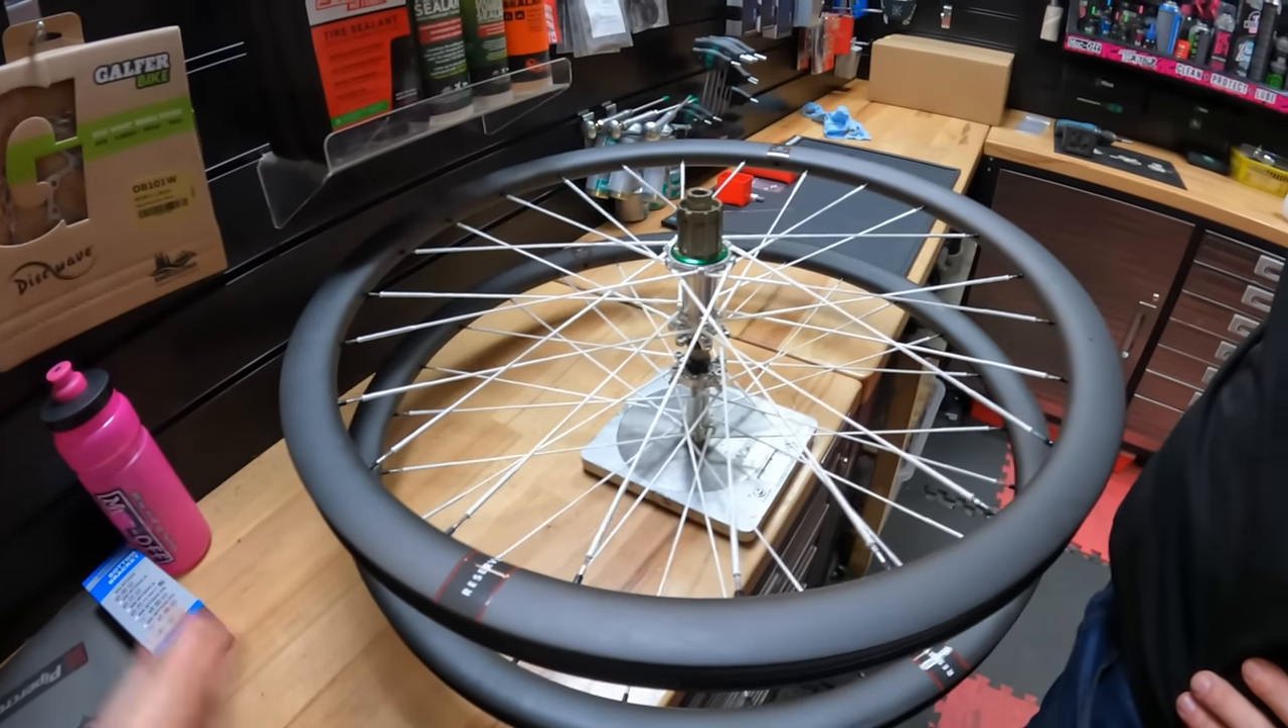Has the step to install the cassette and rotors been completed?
No.